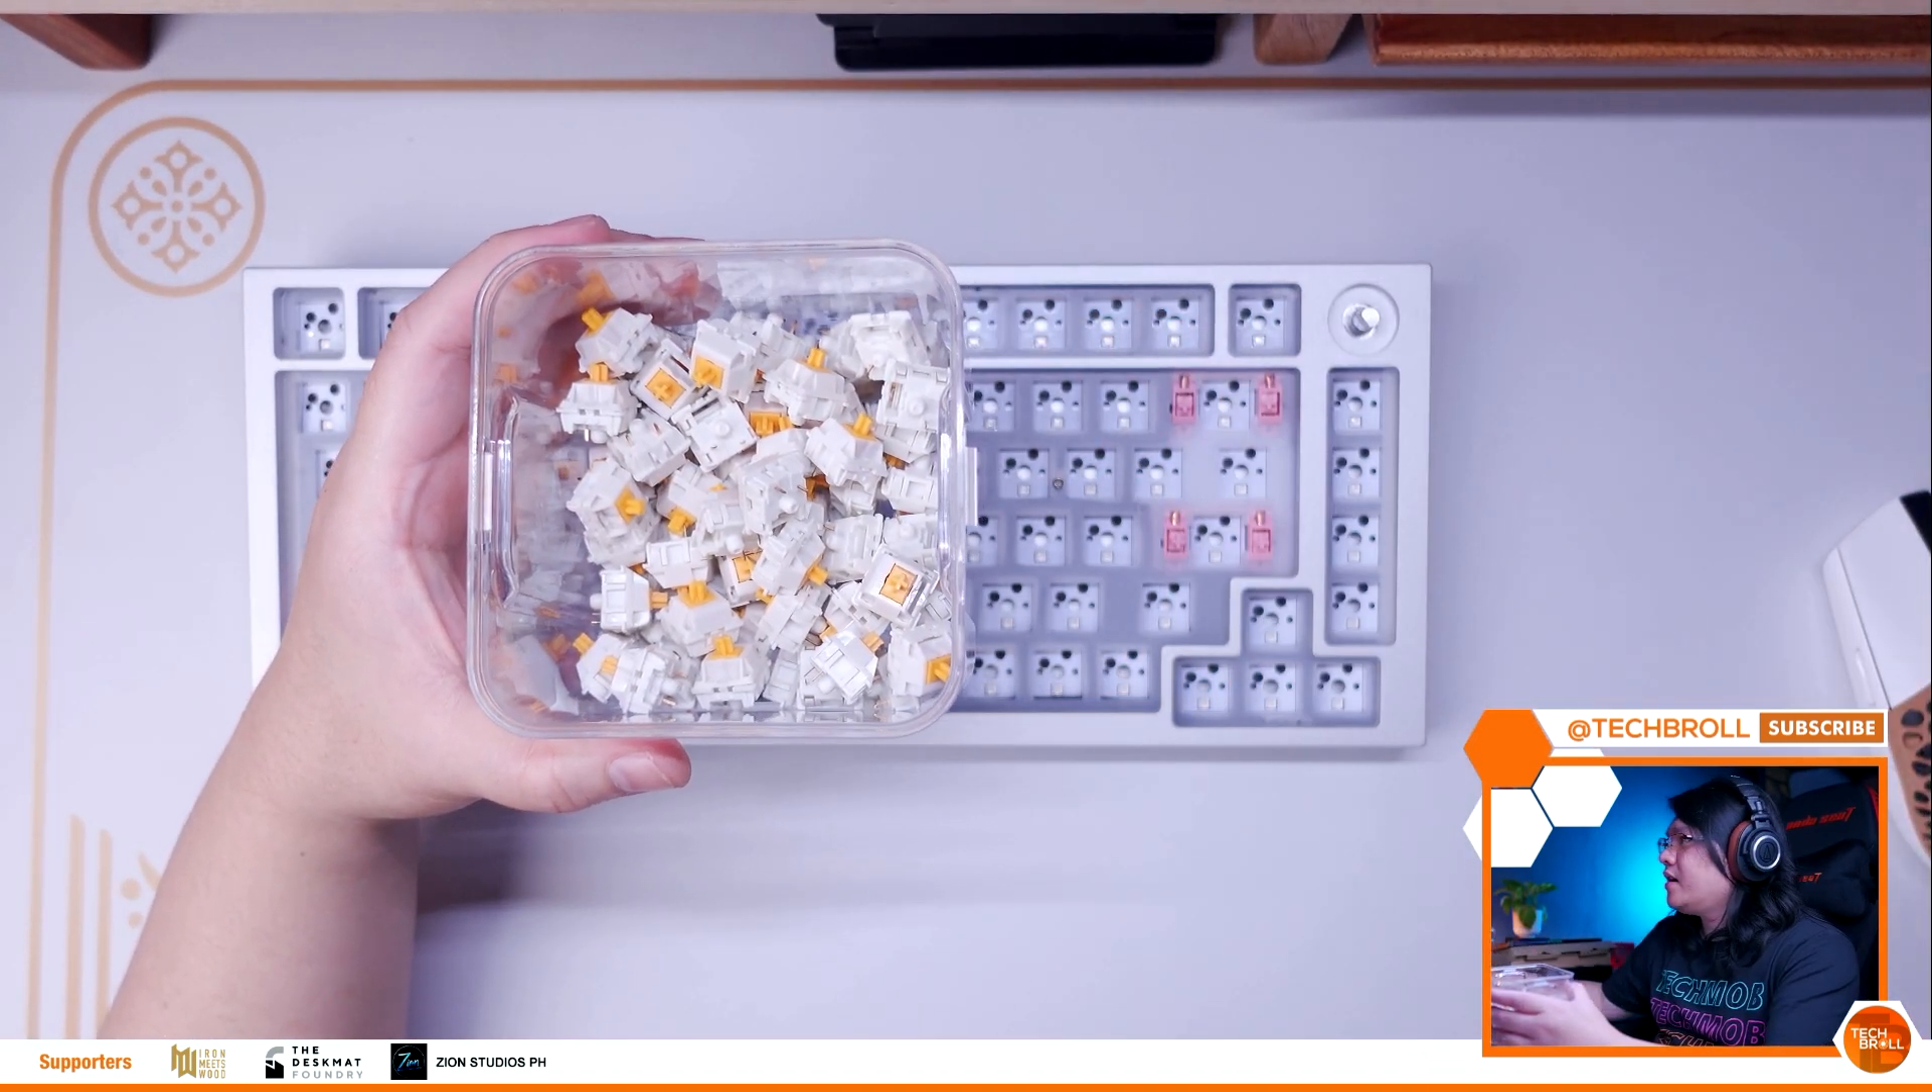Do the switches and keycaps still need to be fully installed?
Yes.